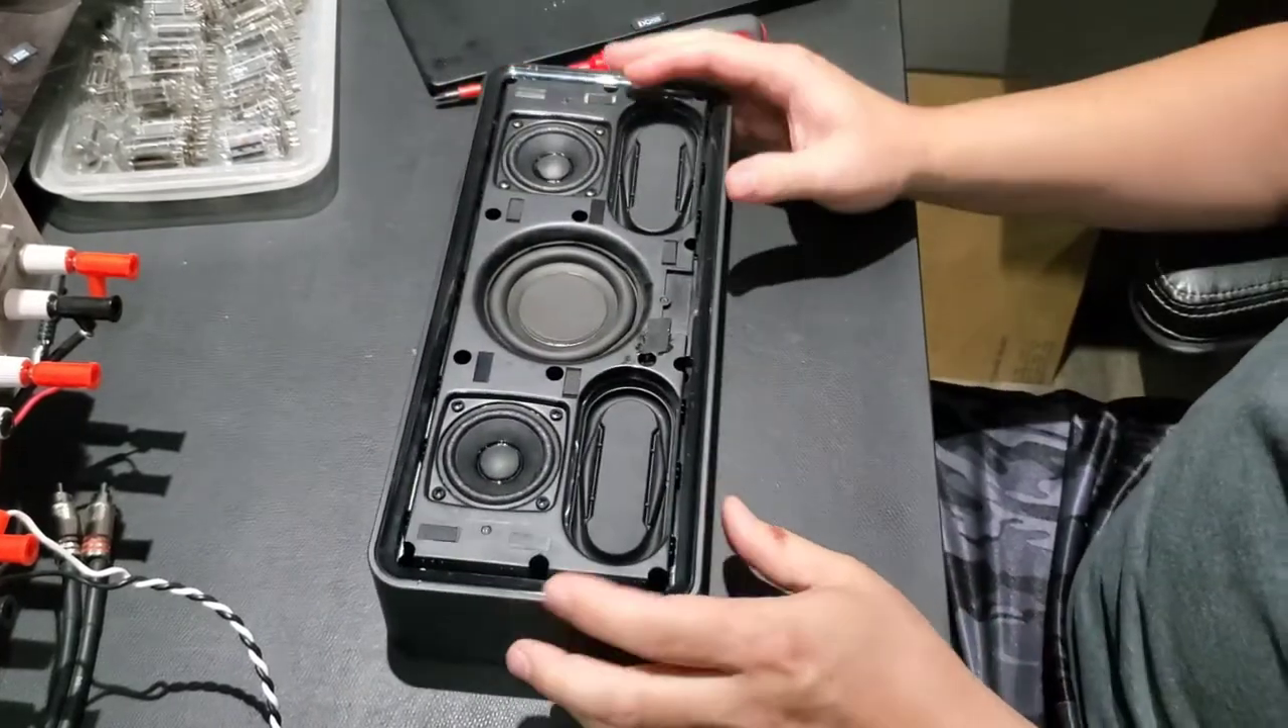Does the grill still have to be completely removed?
No.